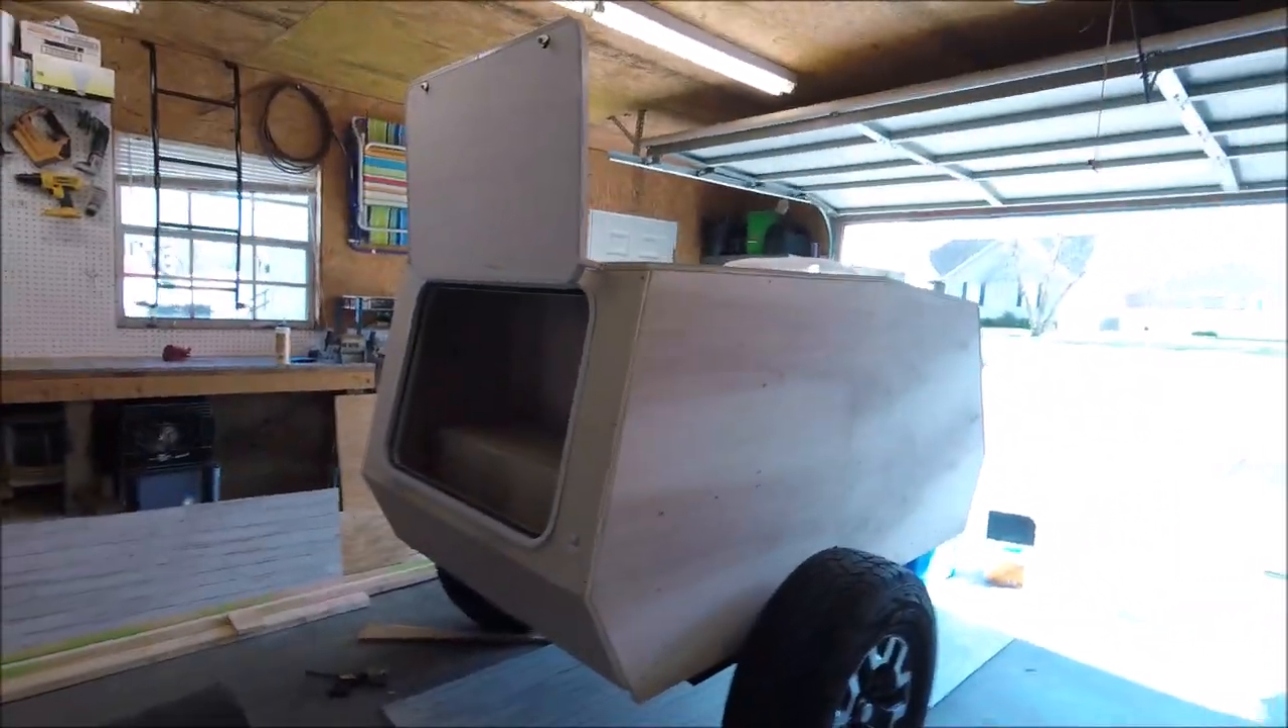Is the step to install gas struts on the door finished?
No.